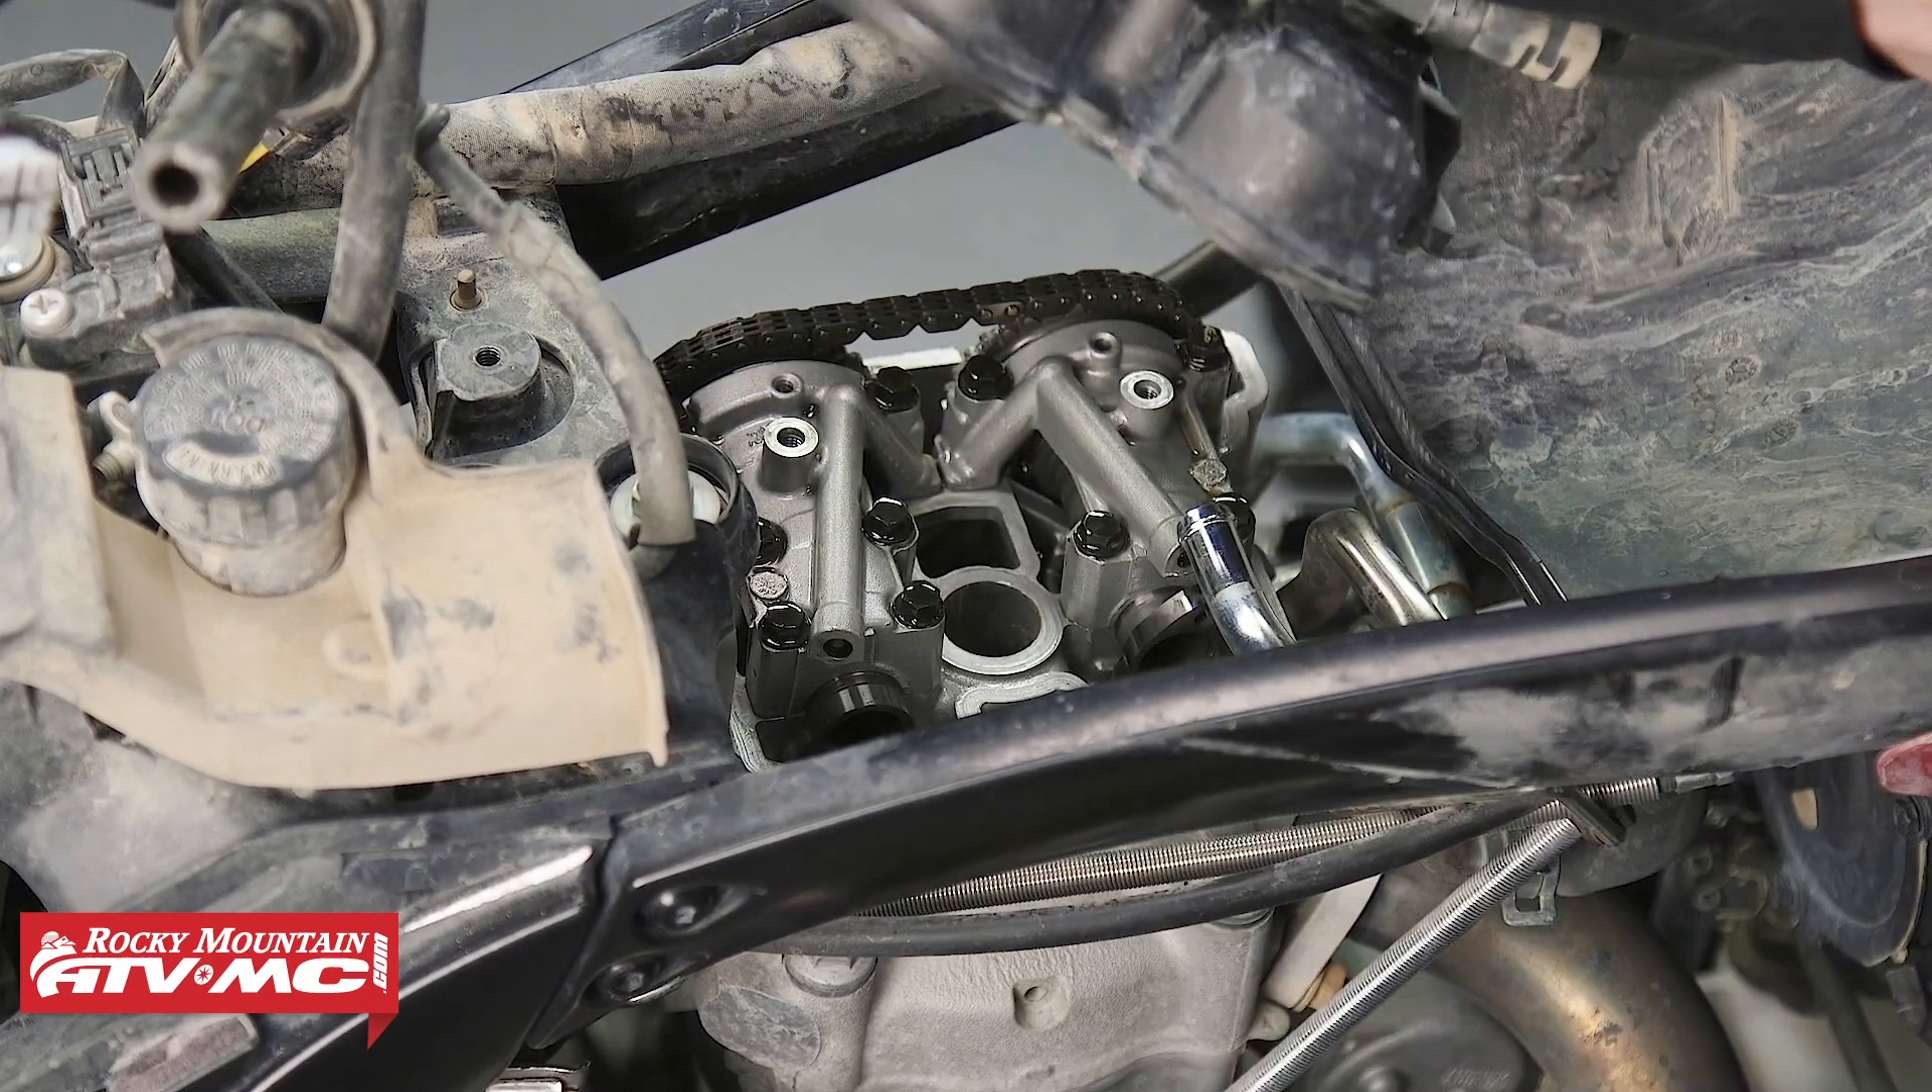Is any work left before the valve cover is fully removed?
No.